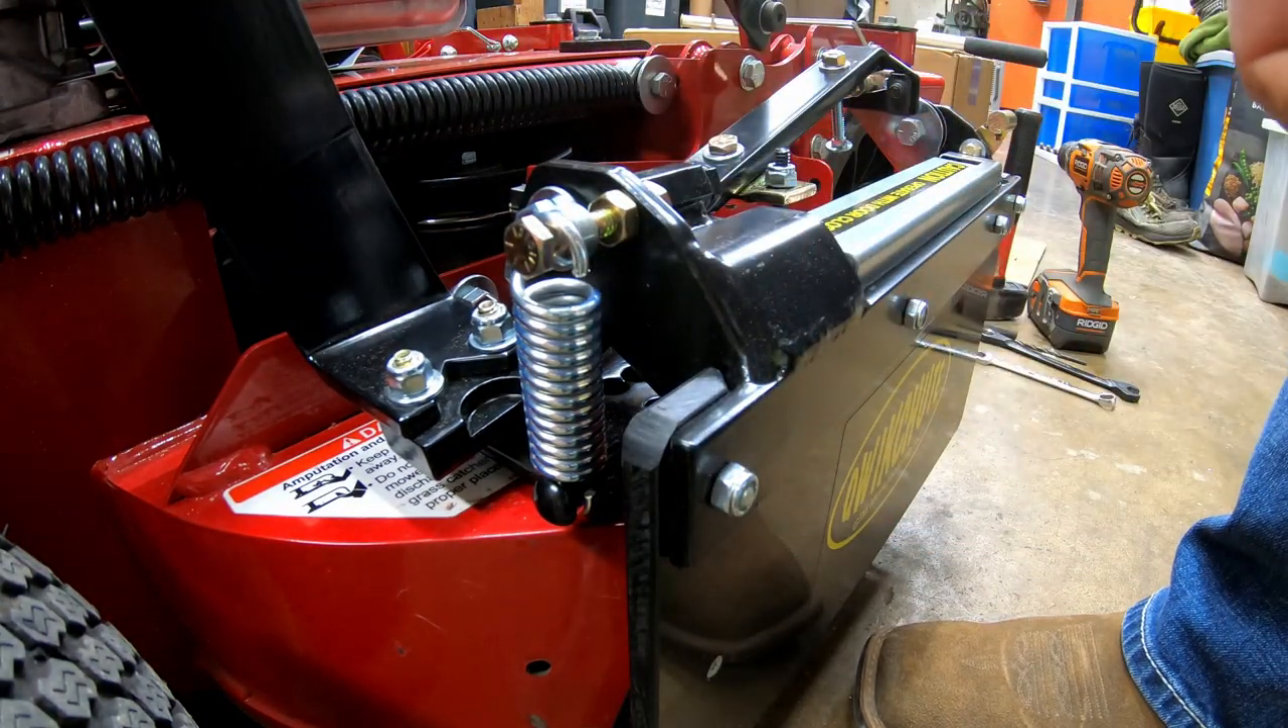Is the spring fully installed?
Yes.